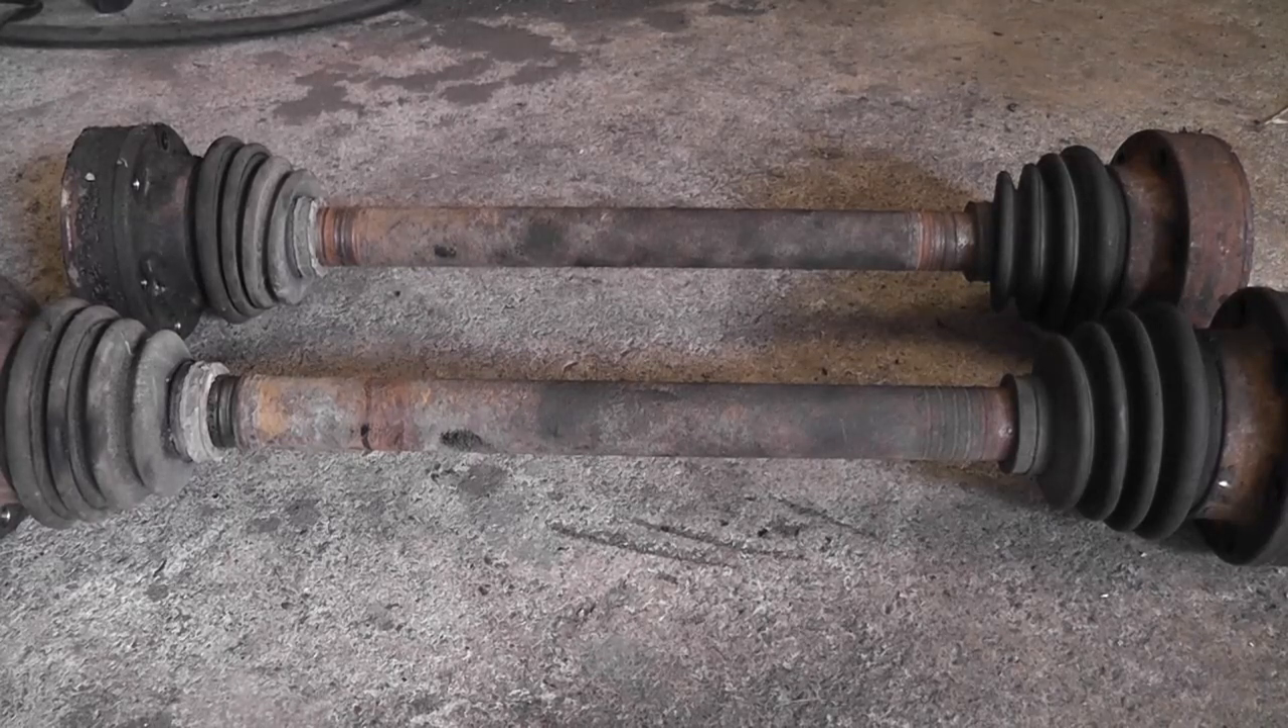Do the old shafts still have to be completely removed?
No.